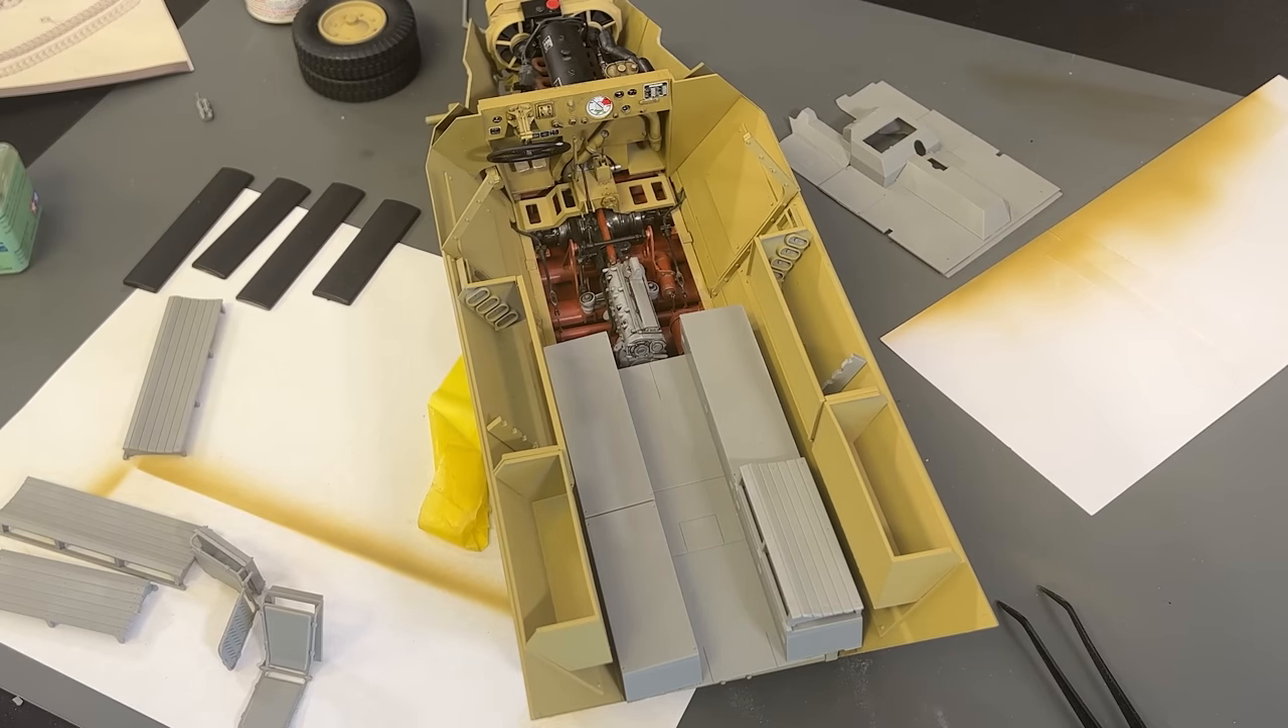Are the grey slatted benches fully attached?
No.